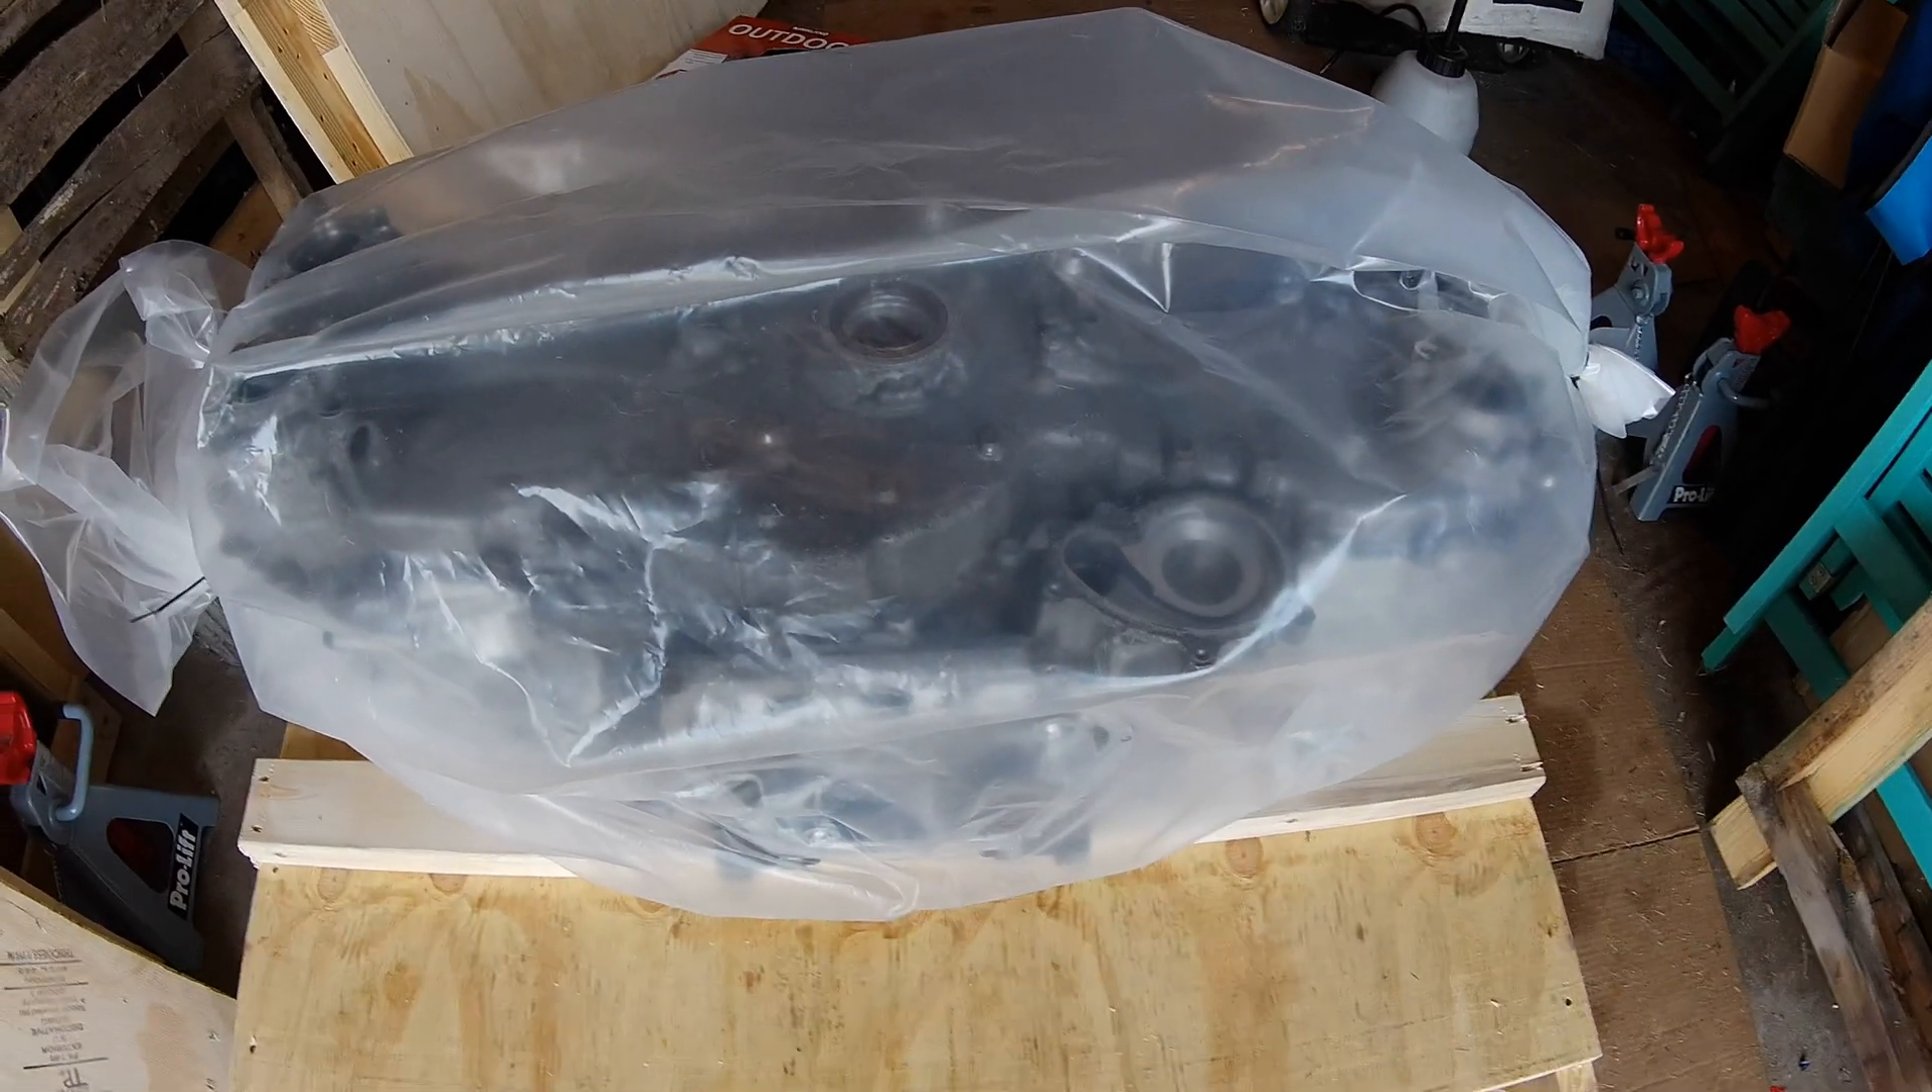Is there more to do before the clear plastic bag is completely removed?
Yes.